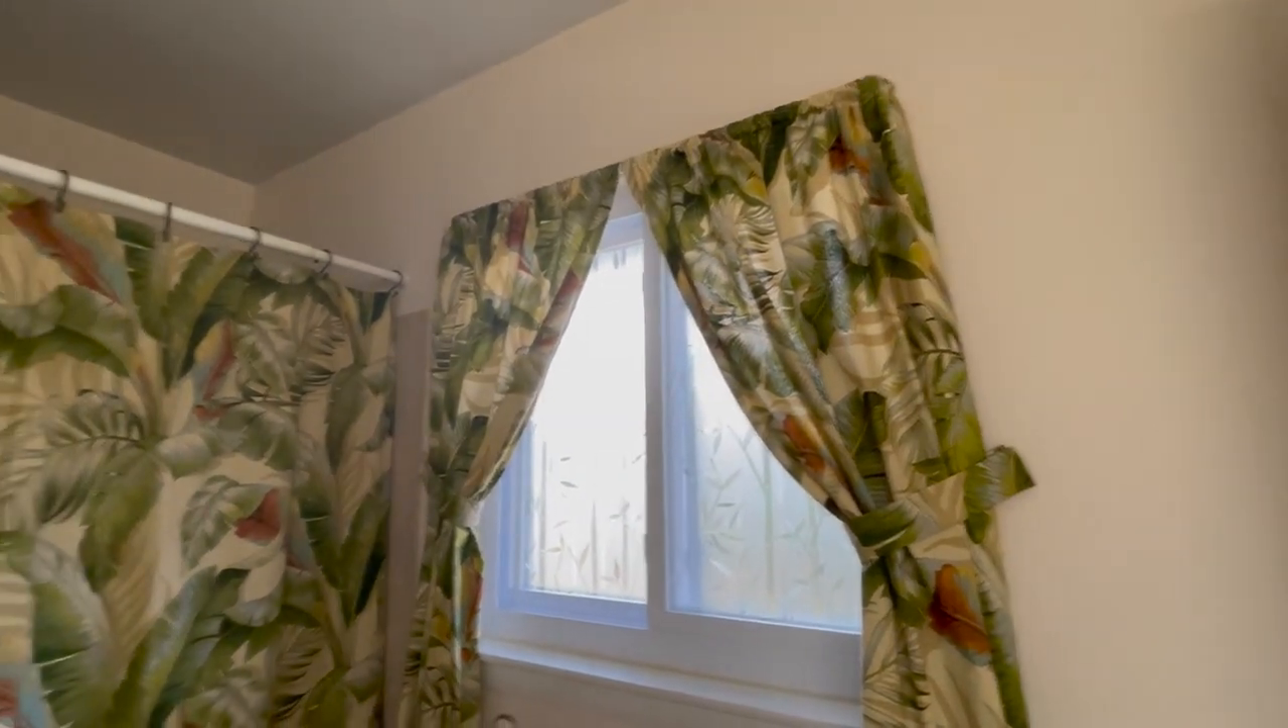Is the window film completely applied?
Yes.